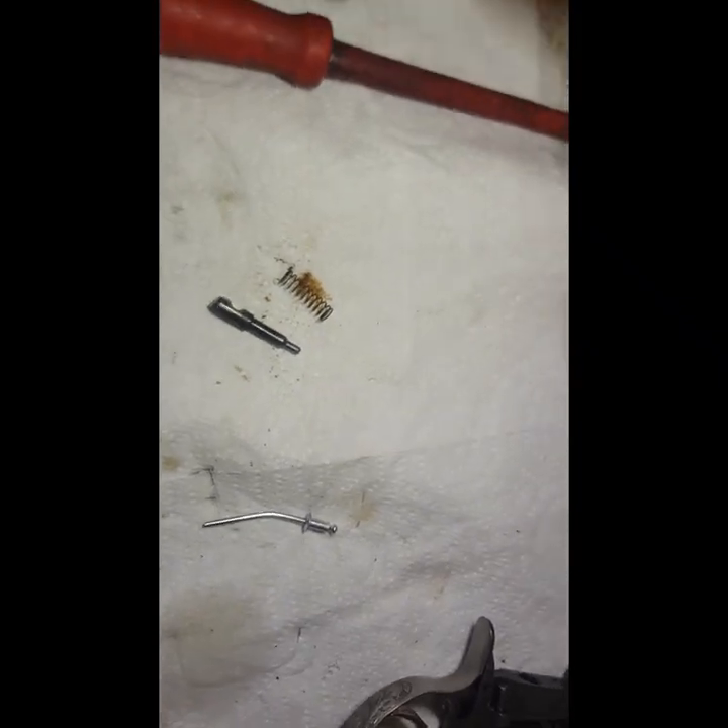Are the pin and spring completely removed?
Yes.